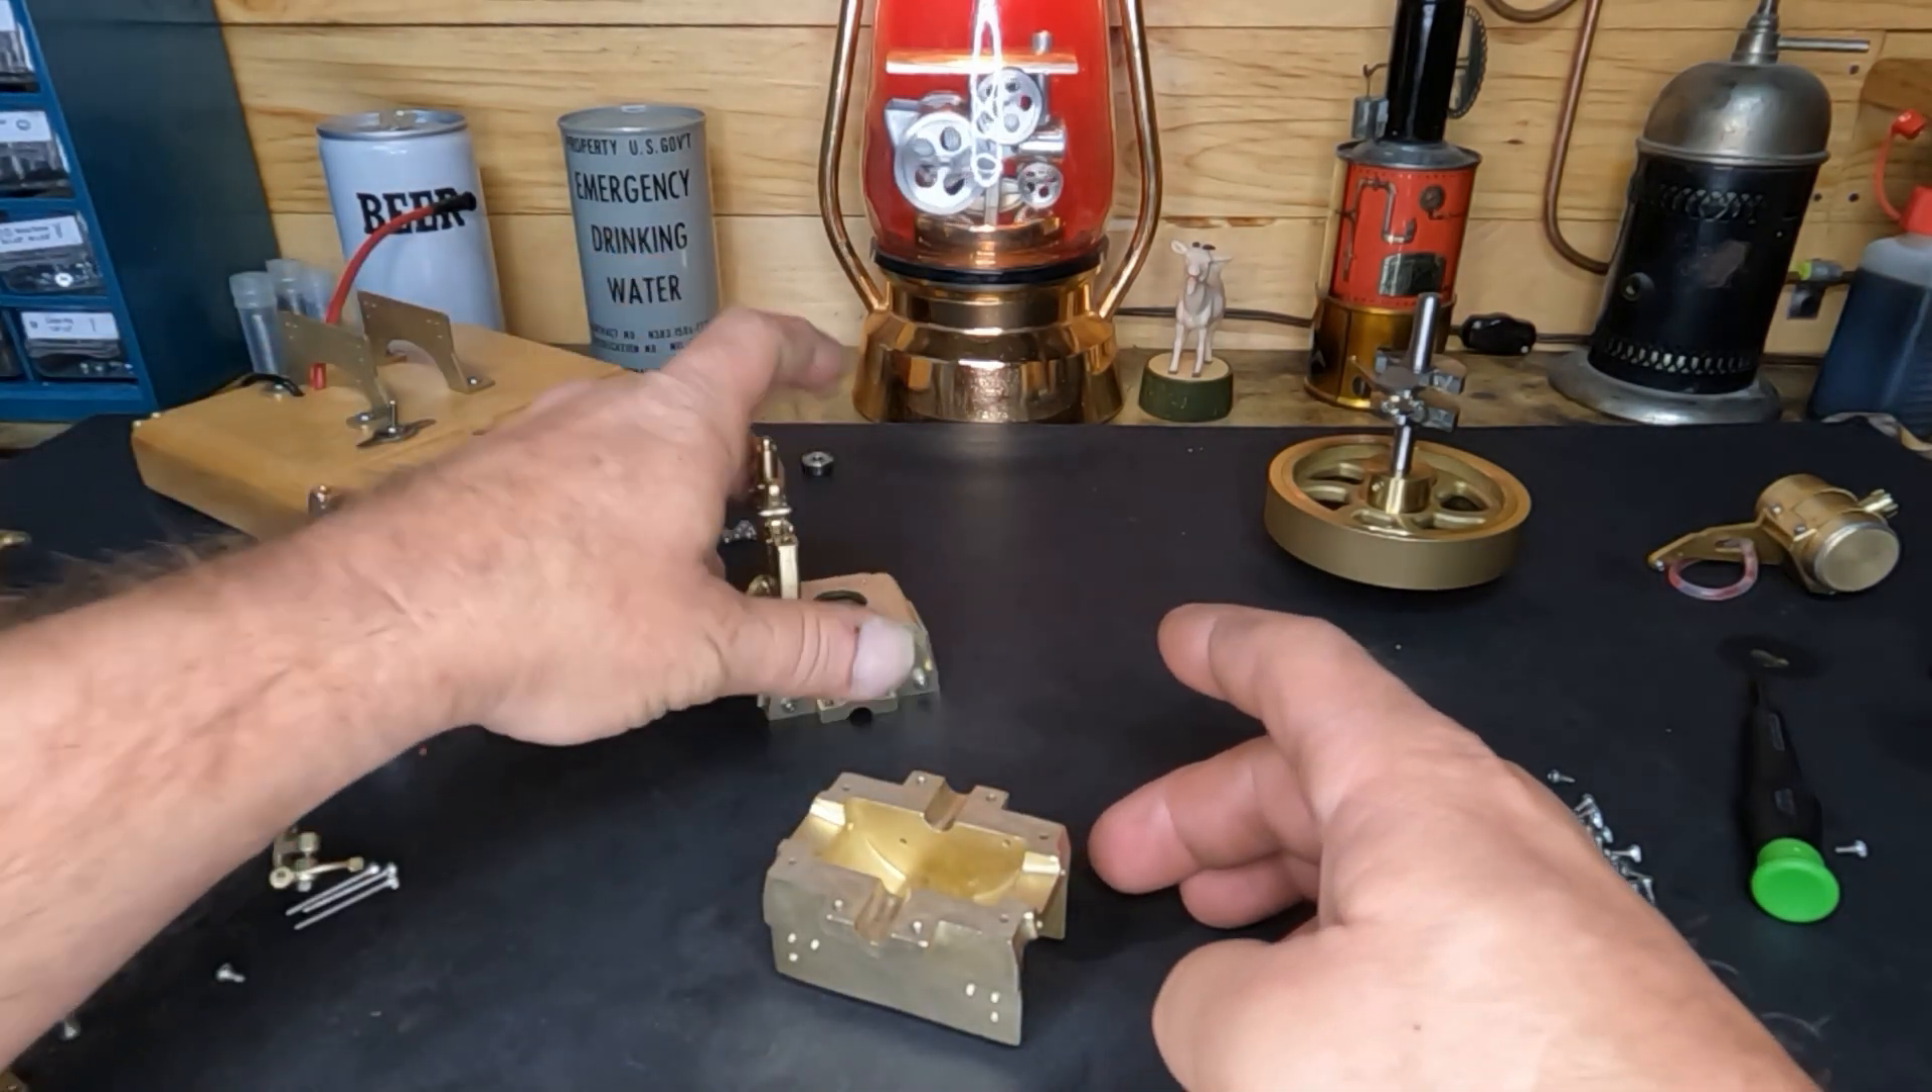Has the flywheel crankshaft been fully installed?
No.